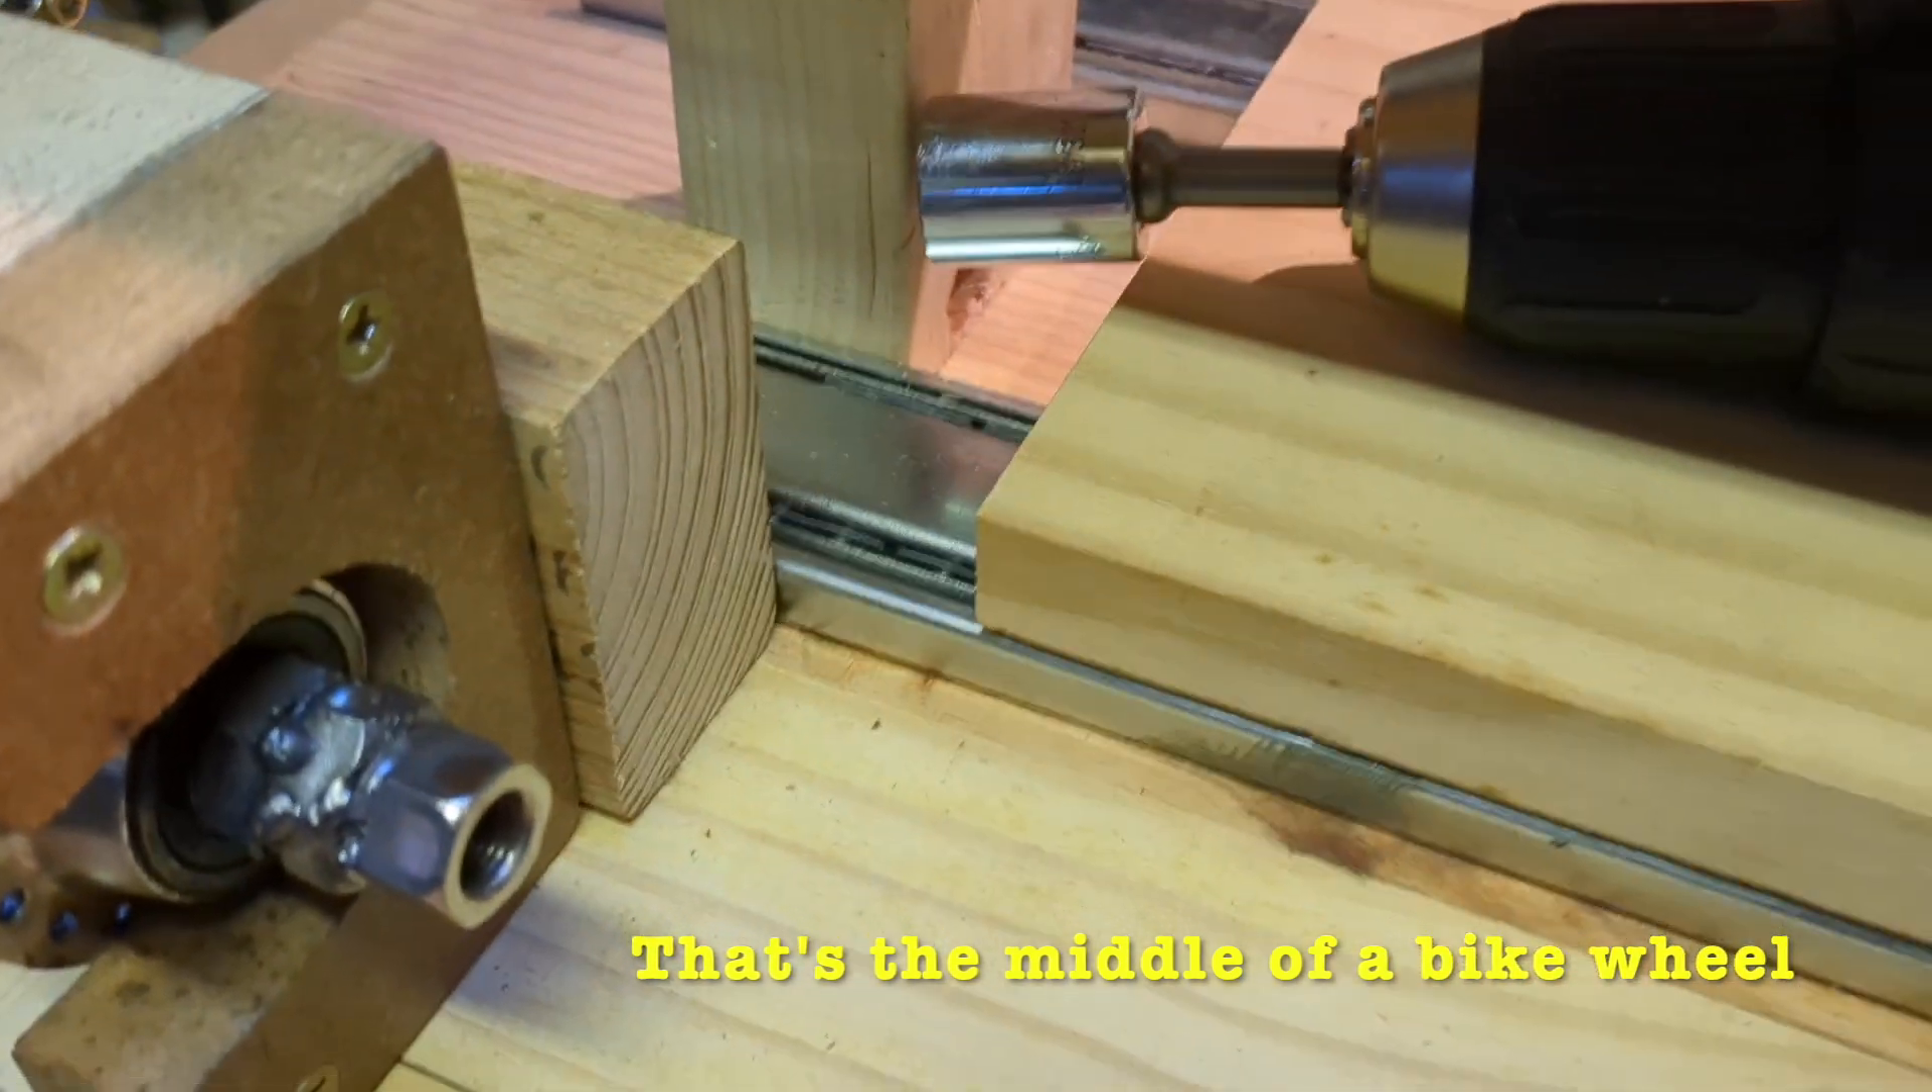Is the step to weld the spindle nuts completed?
Yes.